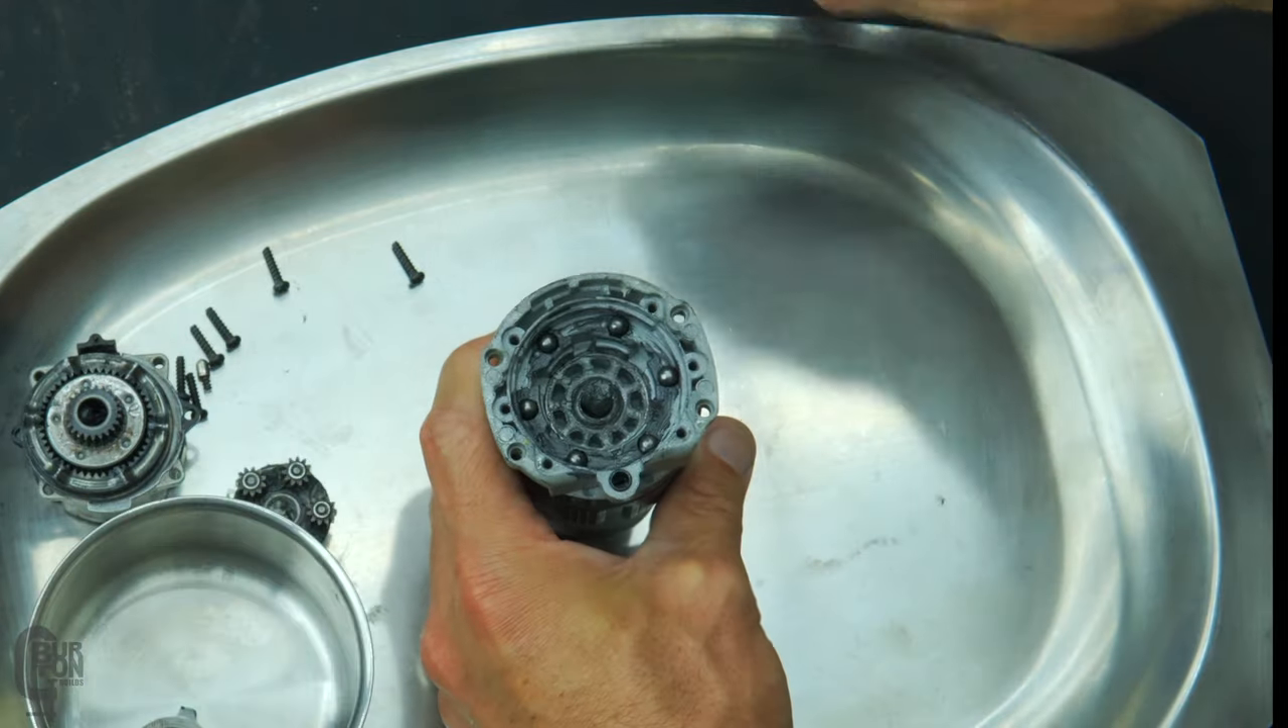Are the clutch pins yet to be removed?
Yes.